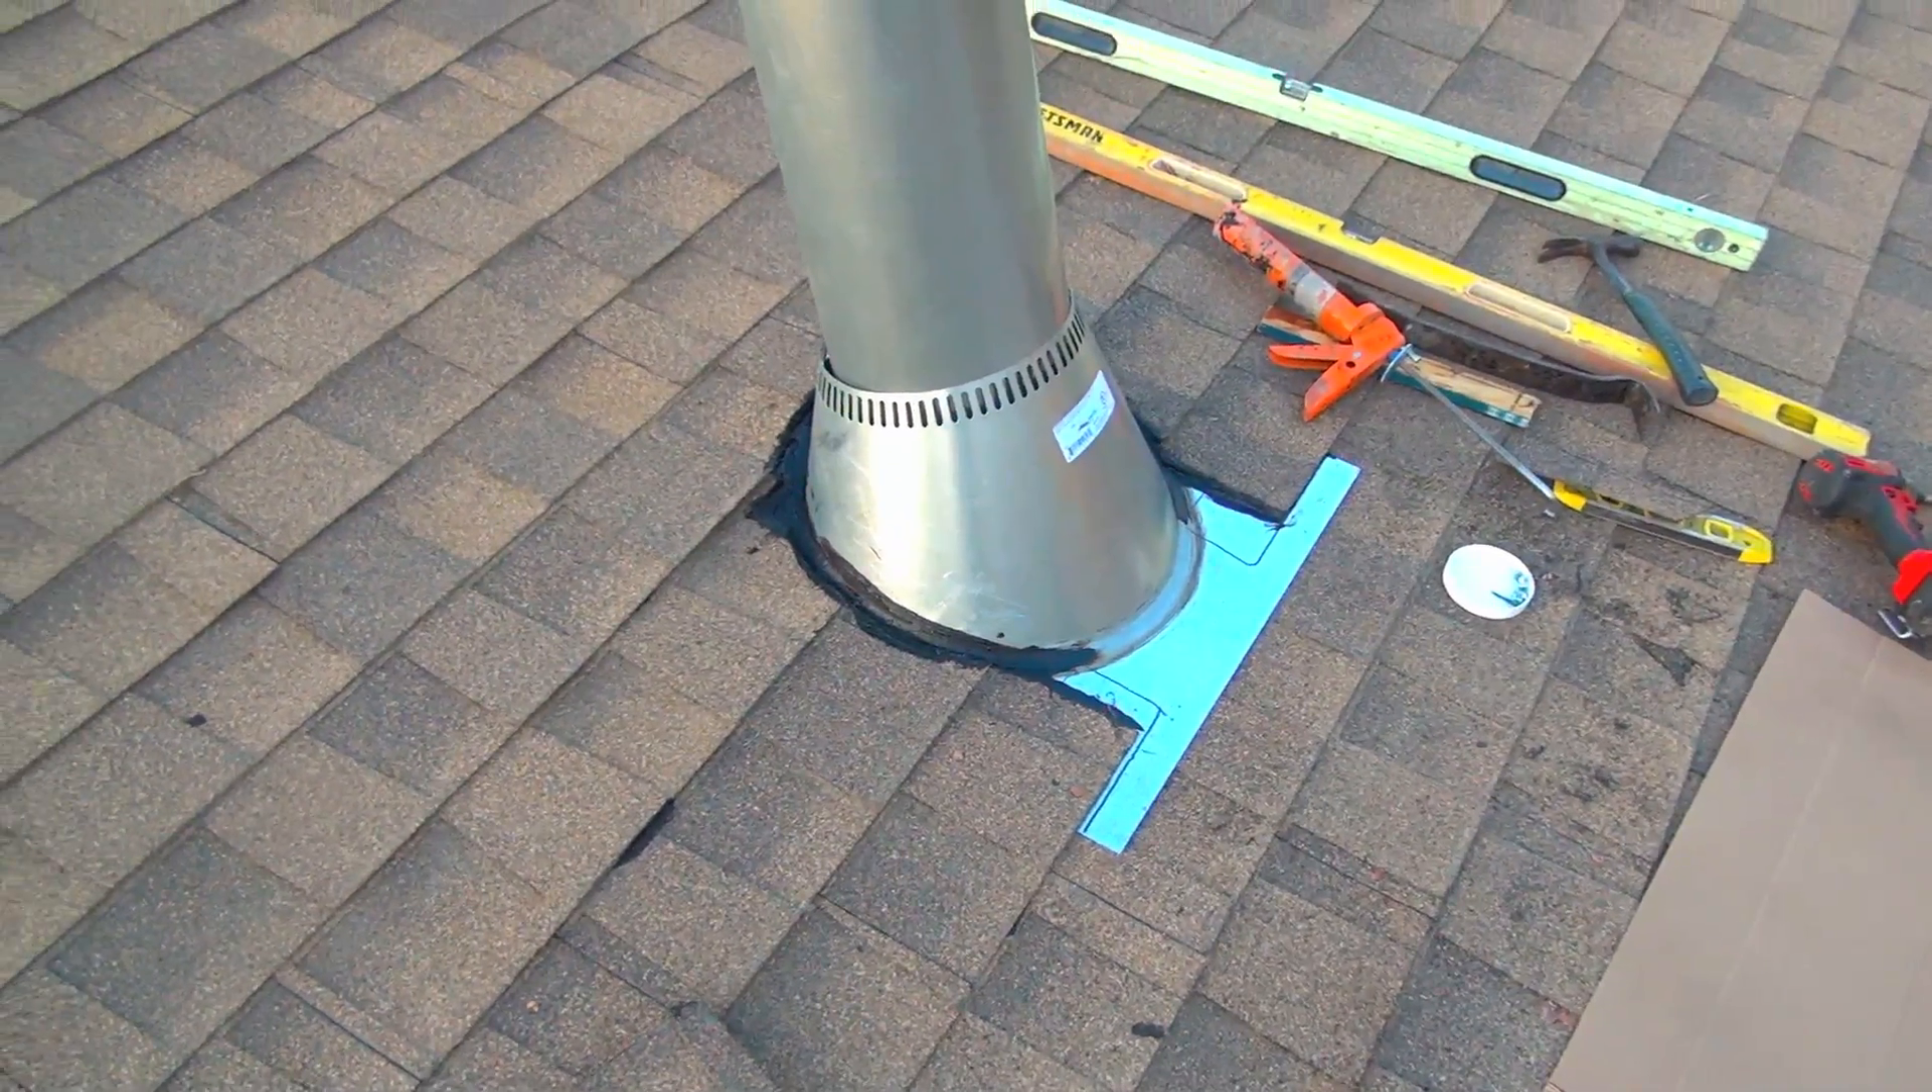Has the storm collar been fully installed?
No.